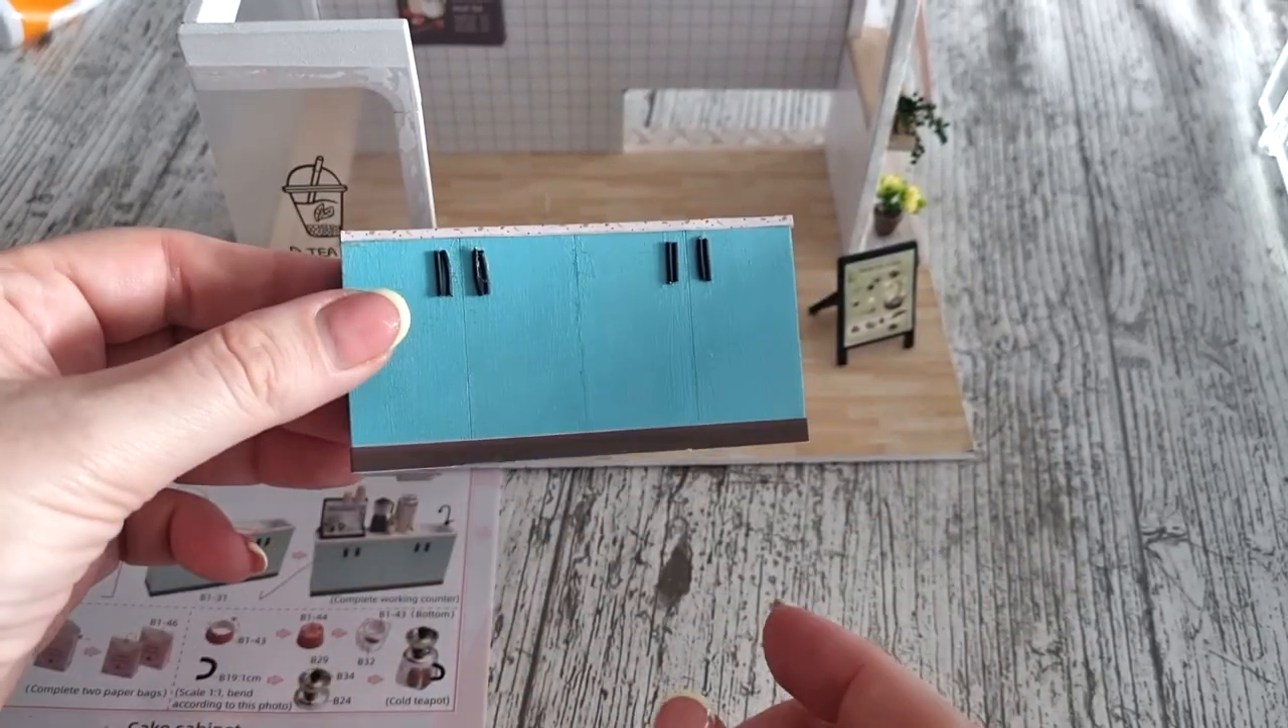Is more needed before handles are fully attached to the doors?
No.